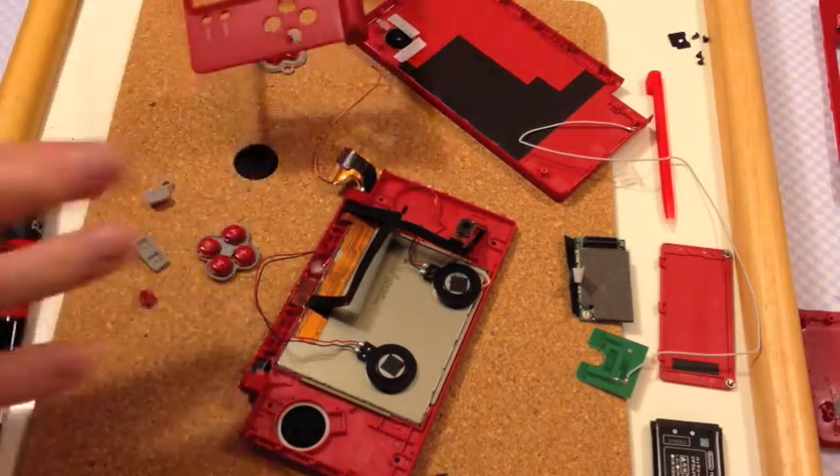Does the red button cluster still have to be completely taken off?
No.